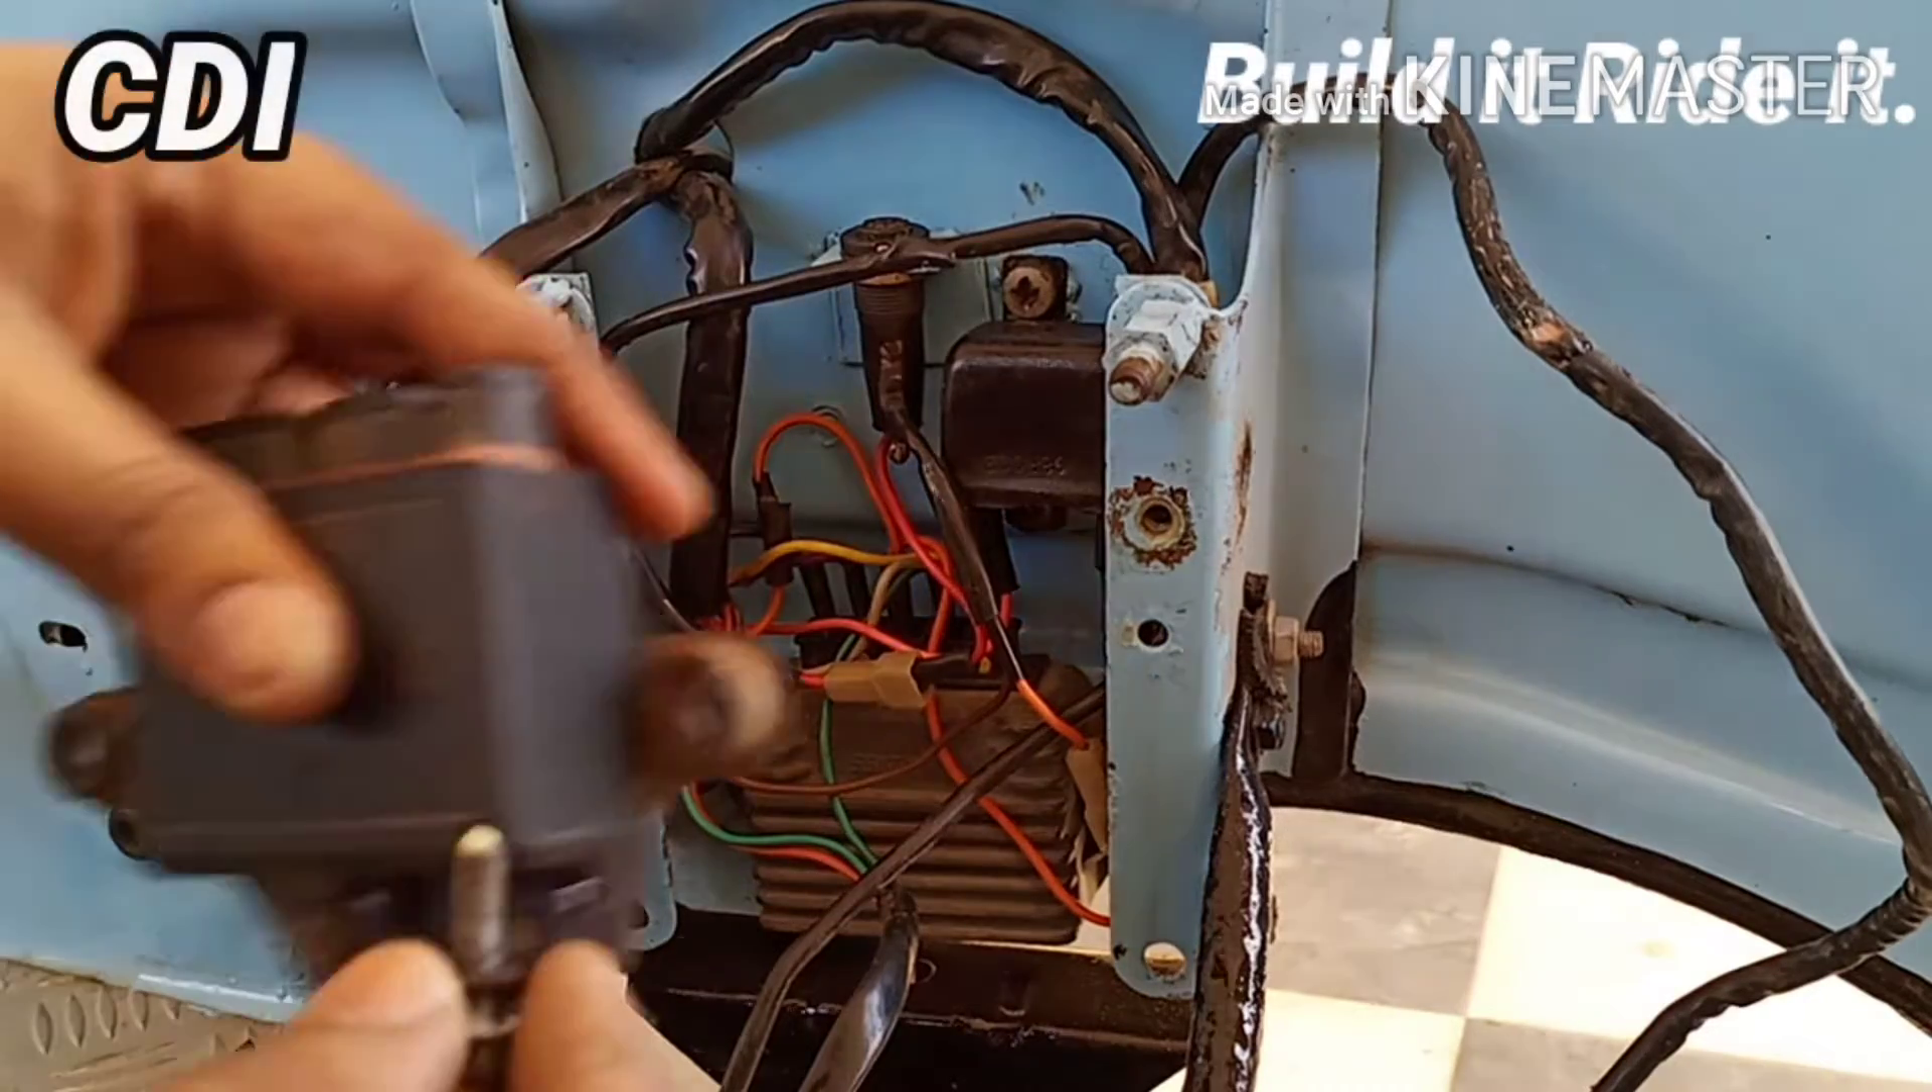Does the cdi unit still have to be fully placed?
Yes.